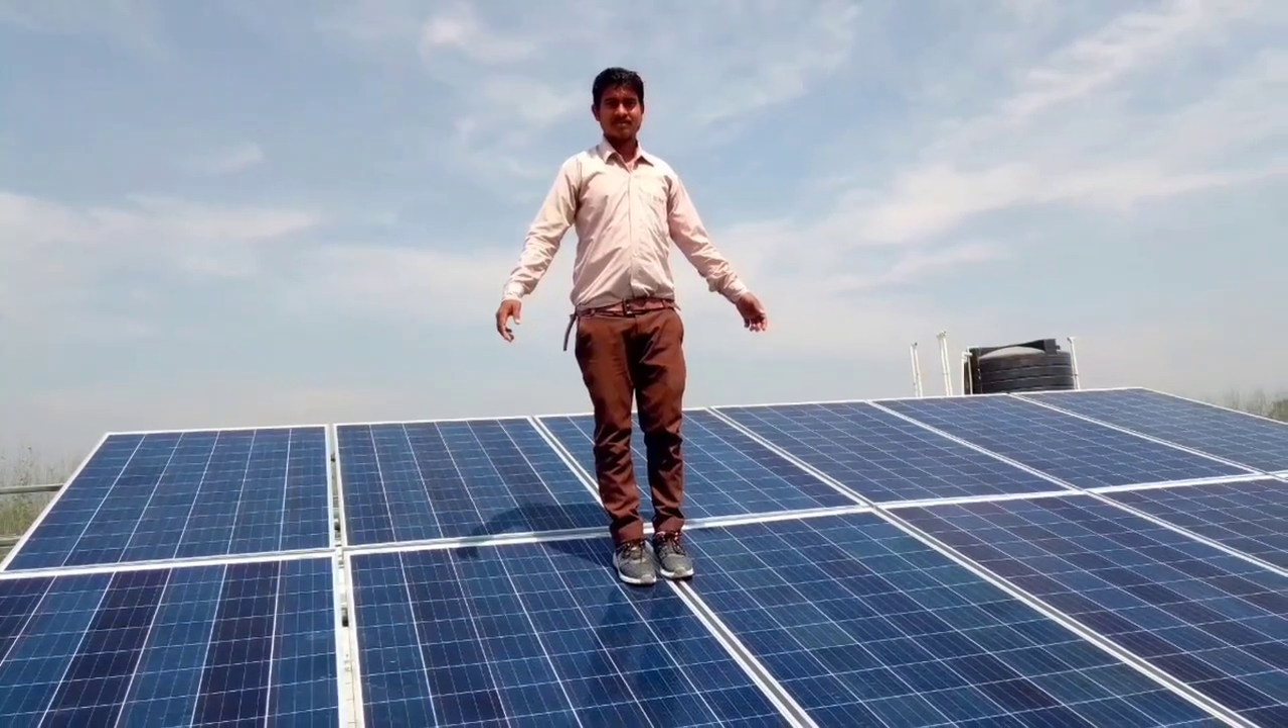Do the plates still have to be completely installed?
No.